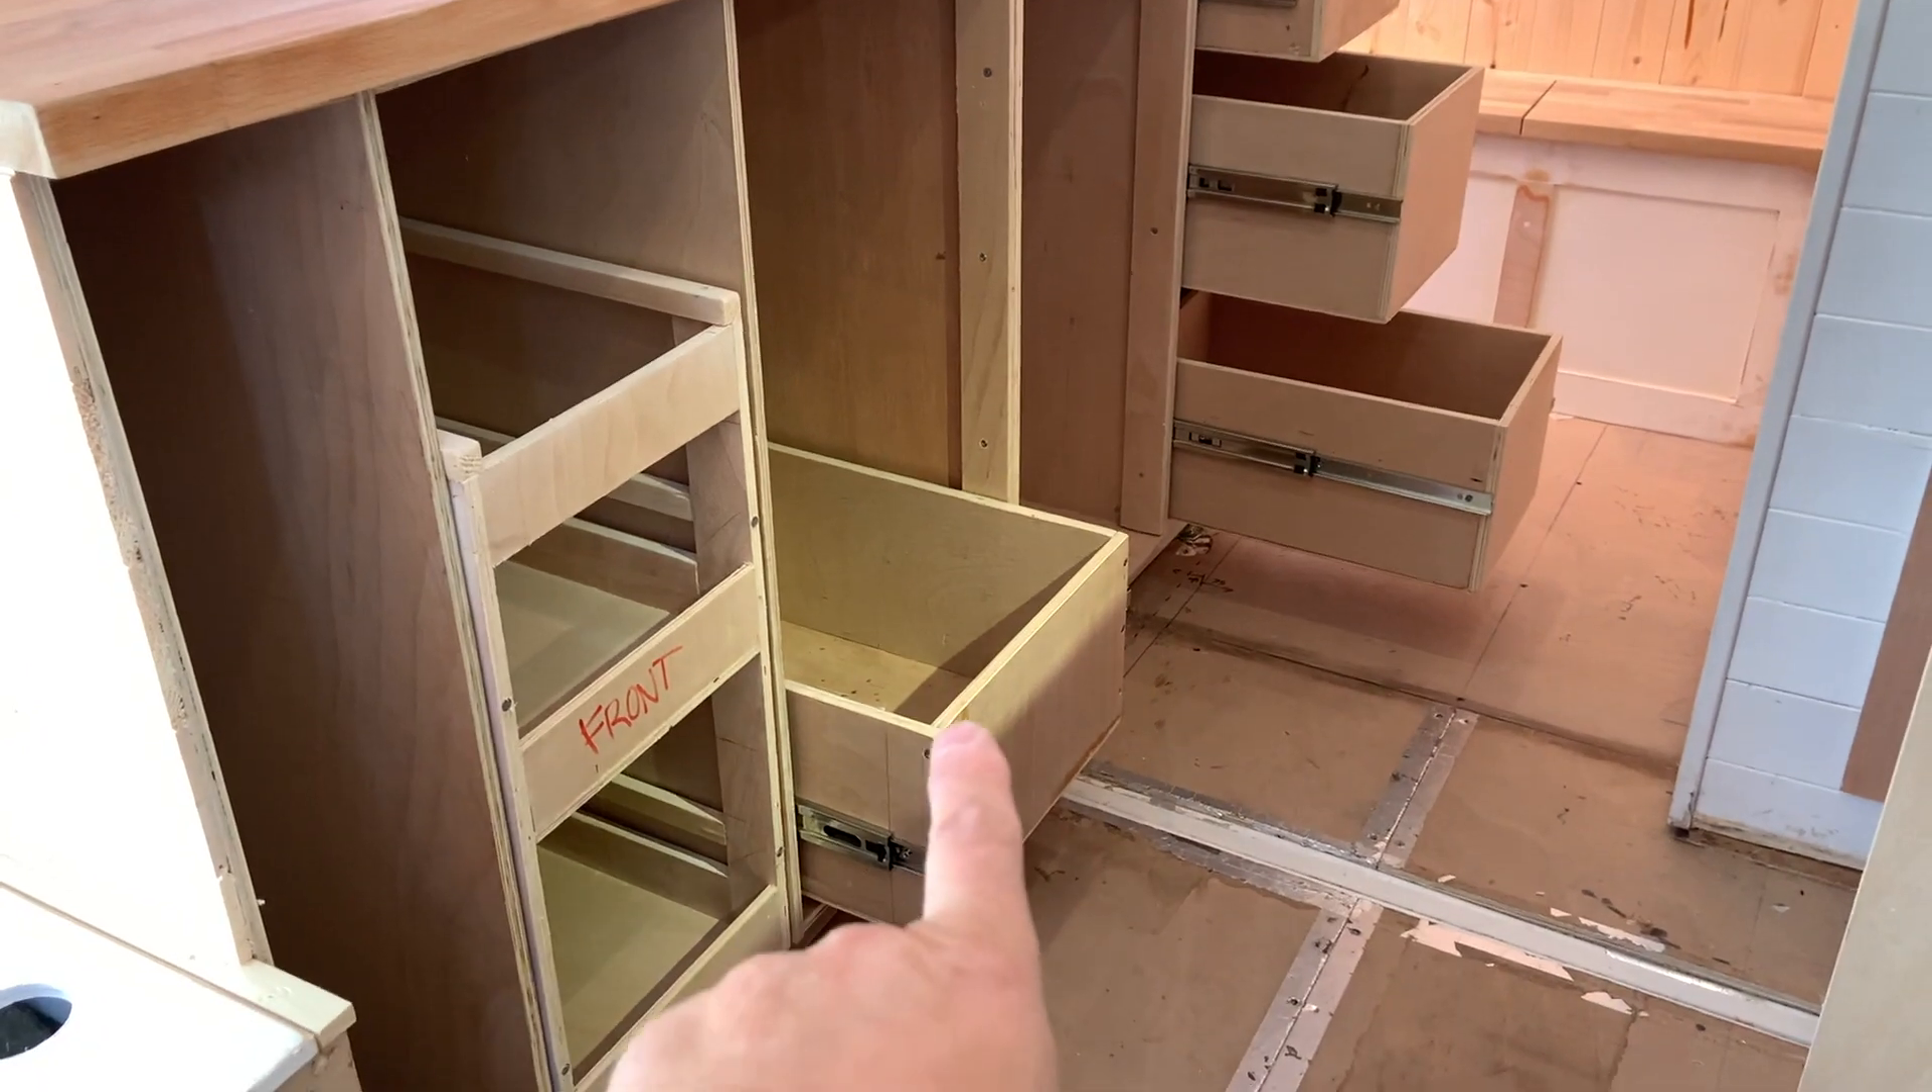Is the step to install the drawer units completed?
Yes.